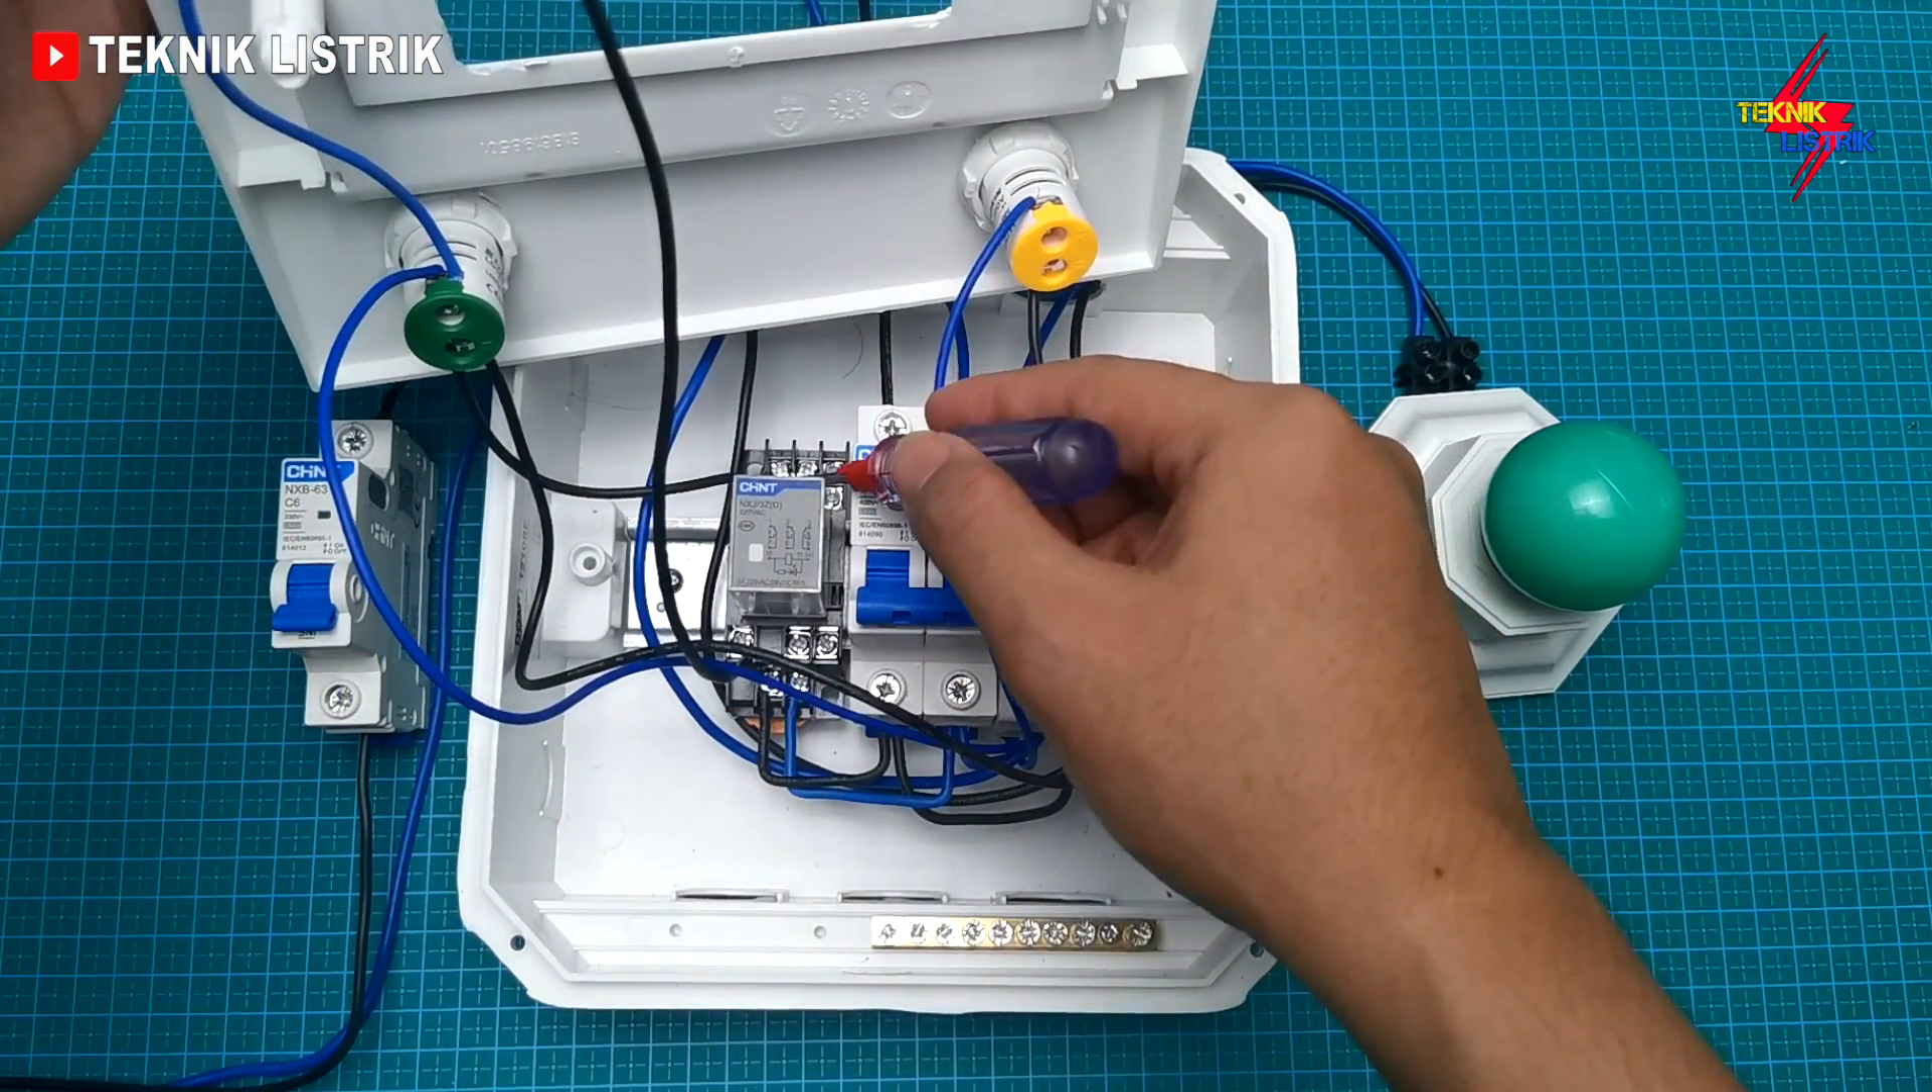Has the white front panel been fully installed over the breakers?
No.